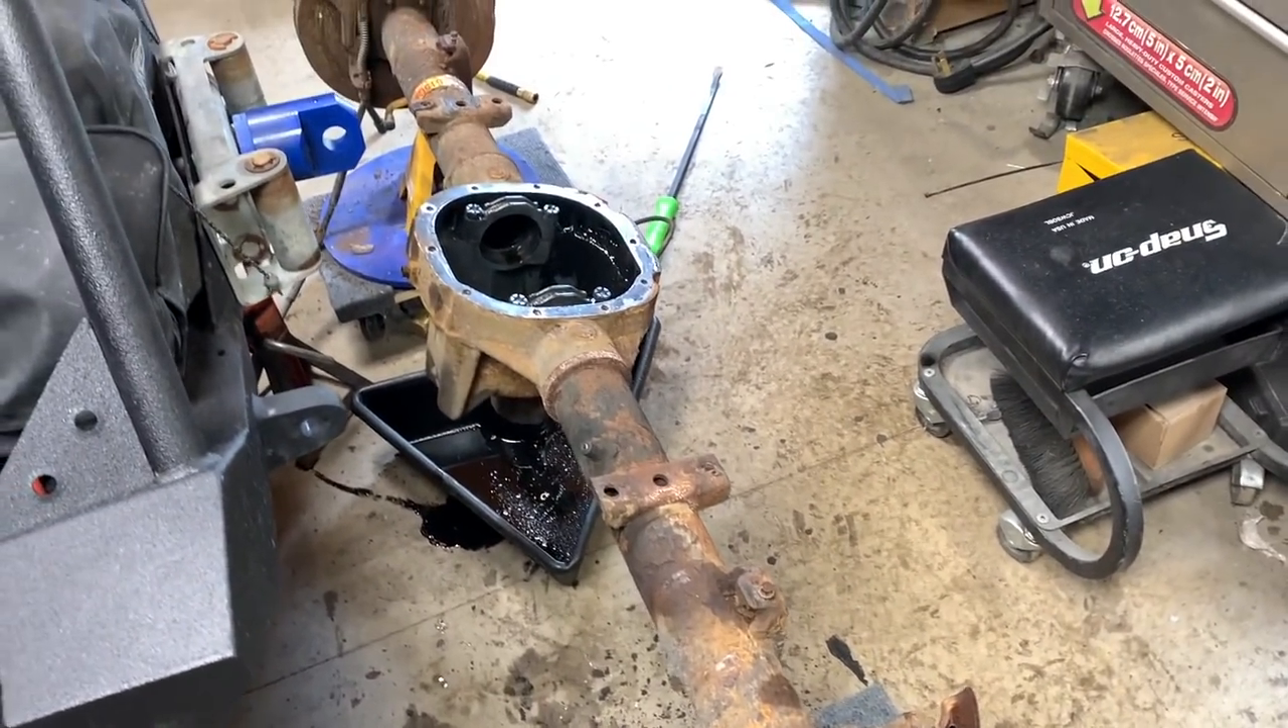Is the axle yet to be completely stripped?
Yes.